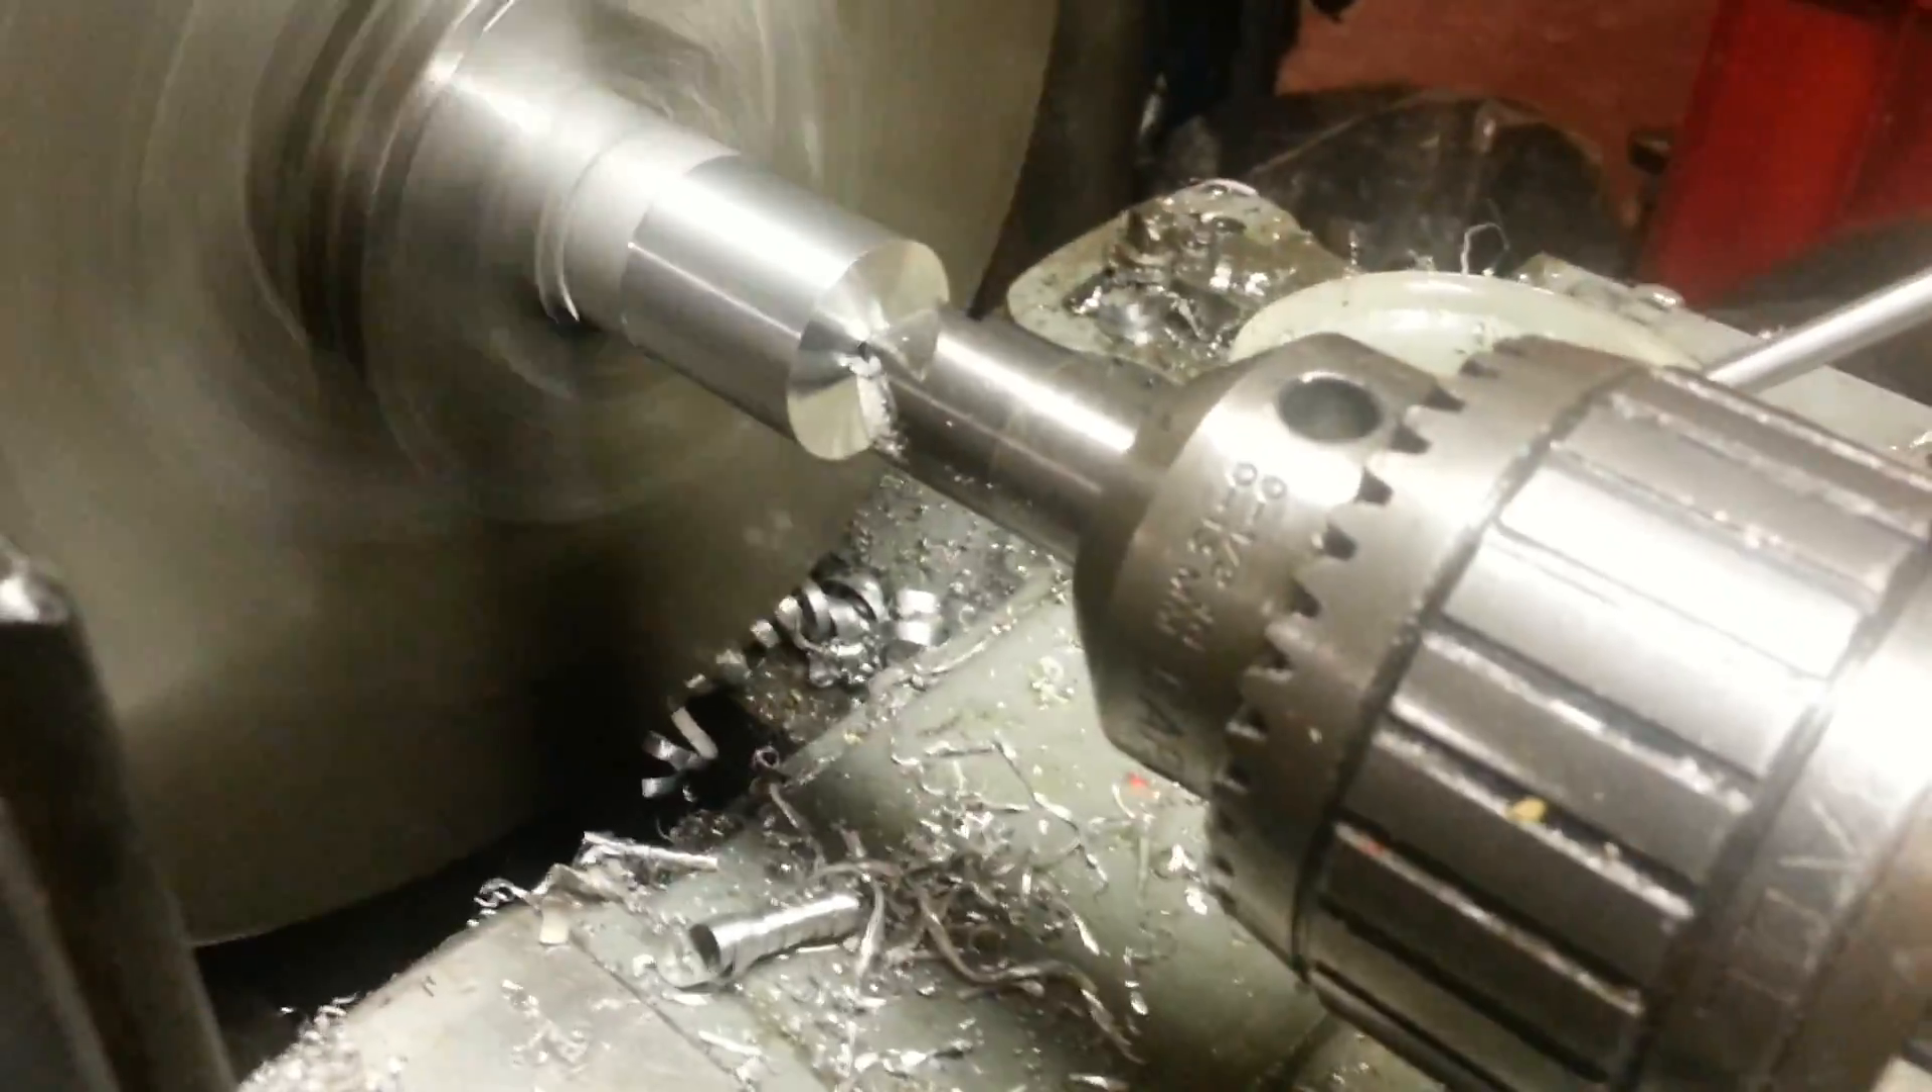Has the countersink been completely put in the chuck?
Yes.